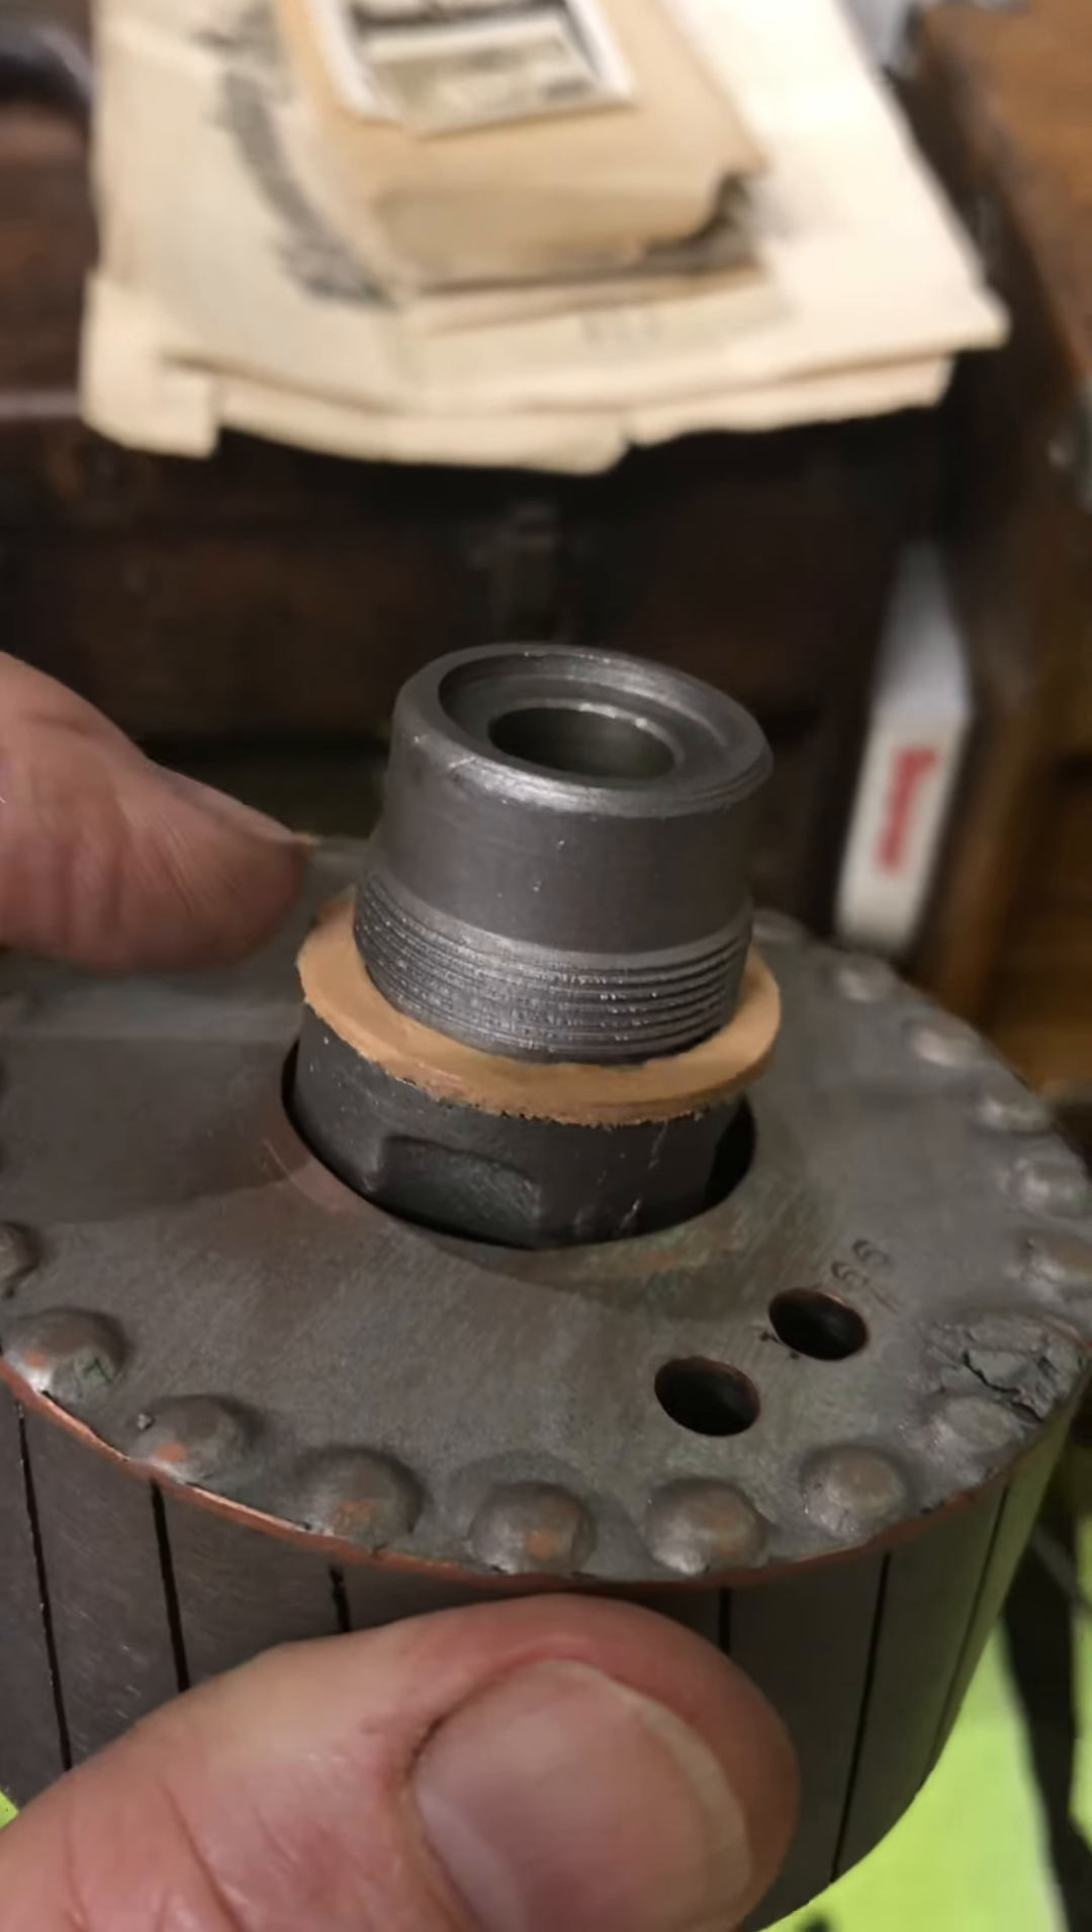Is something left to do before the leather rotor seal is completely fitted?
No.